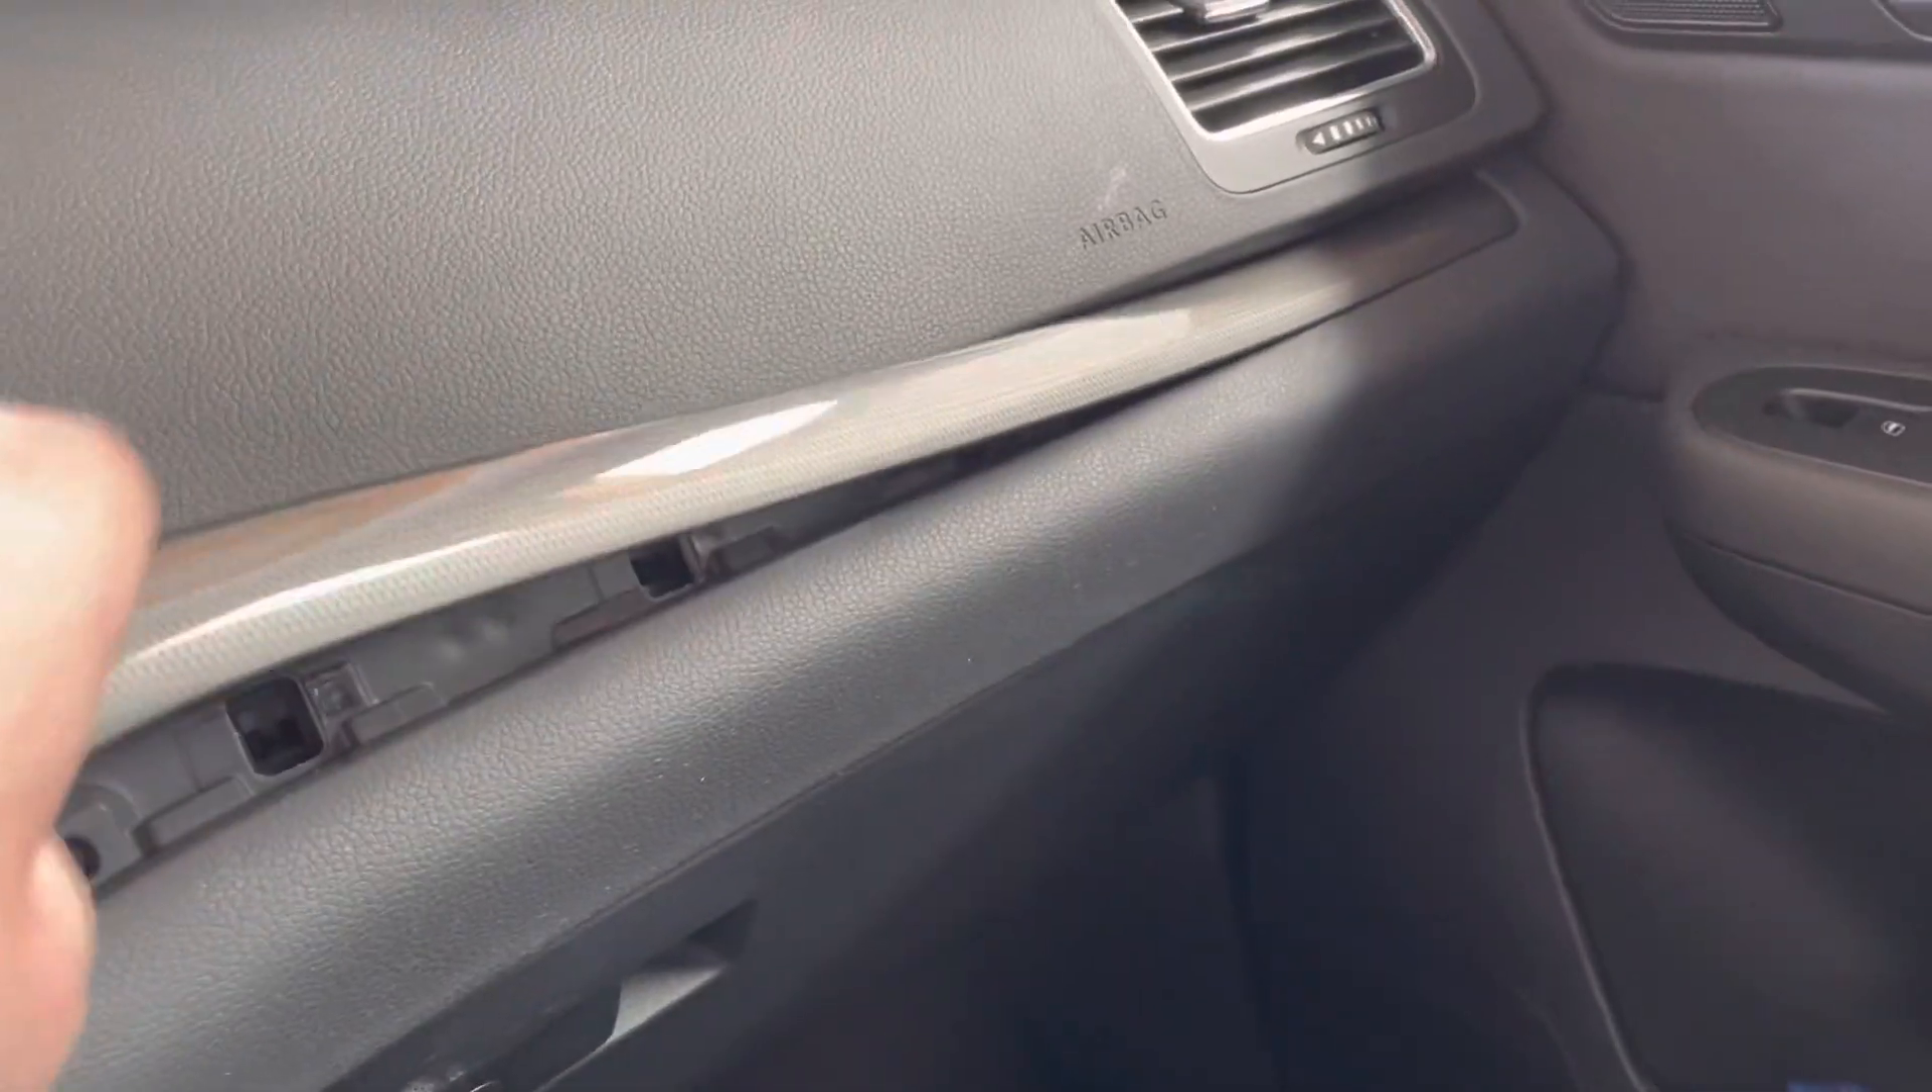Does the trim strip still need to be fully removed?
Yes.